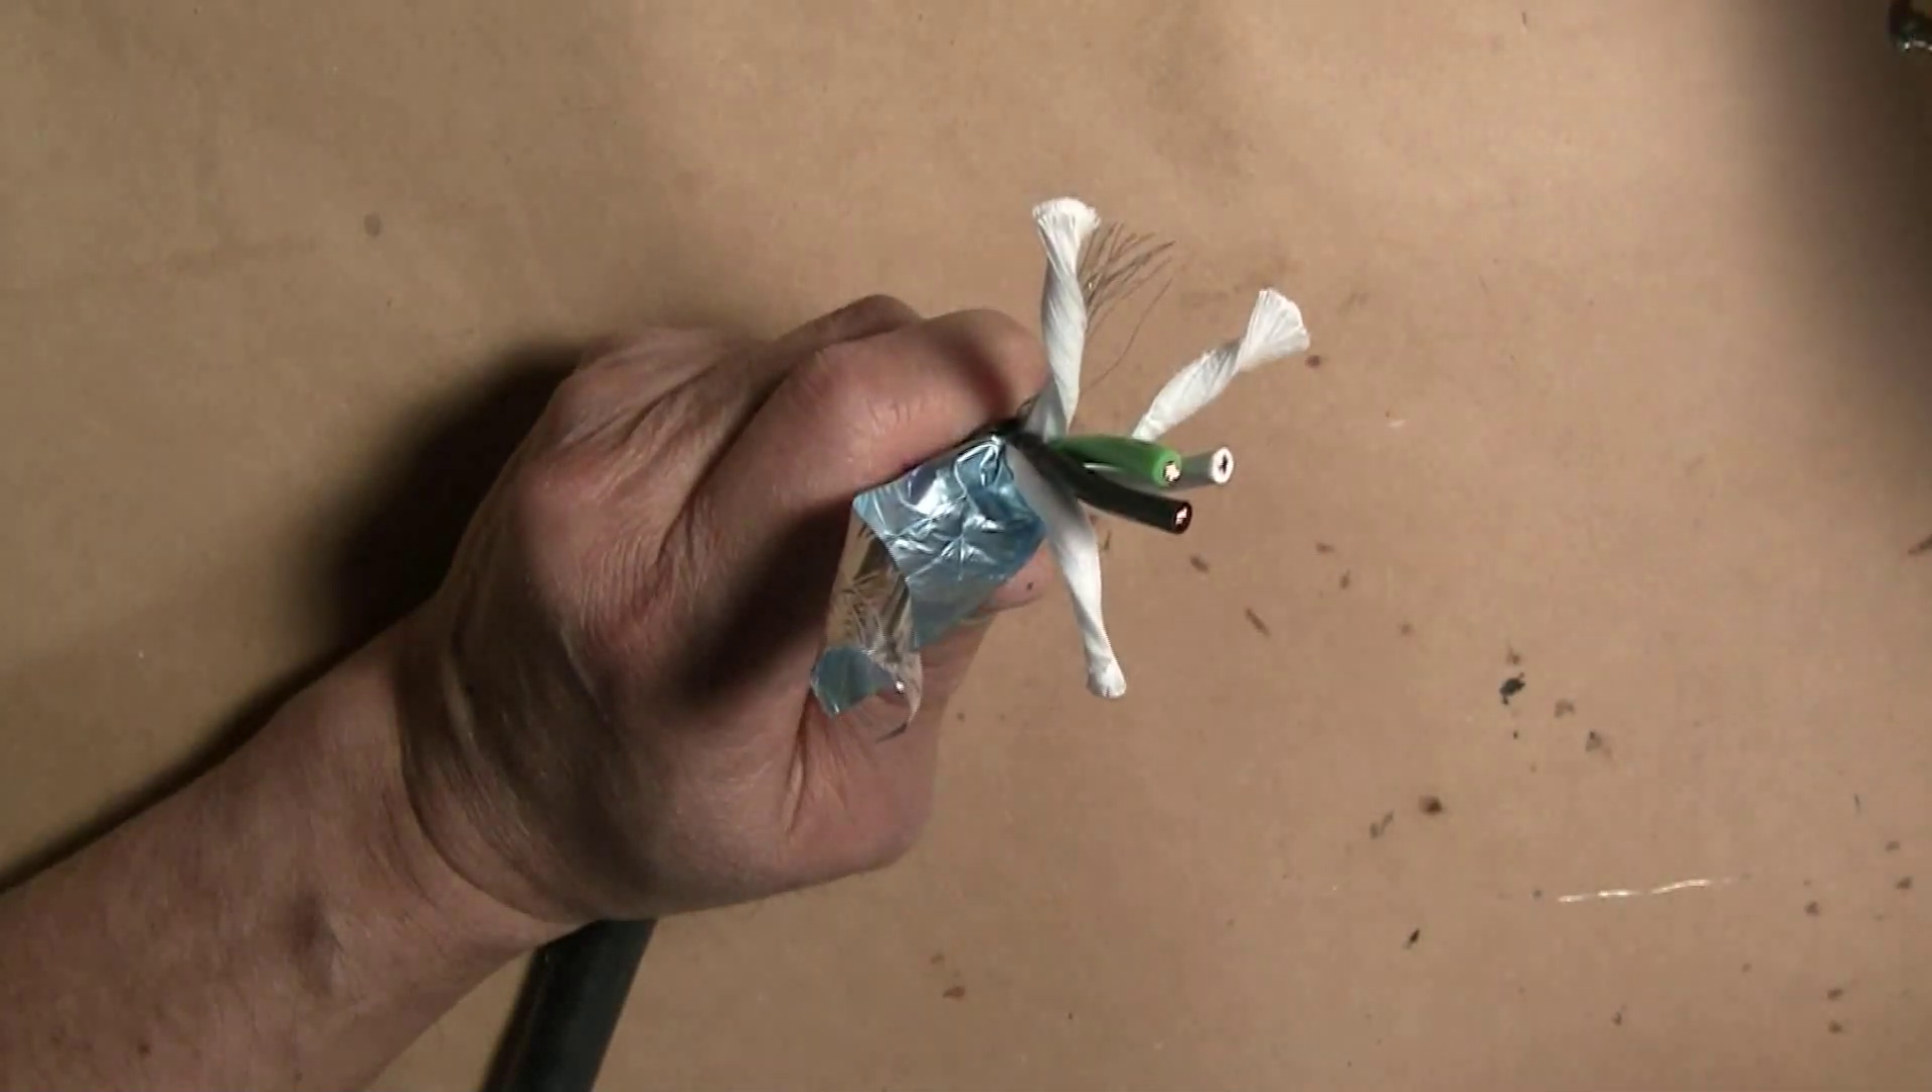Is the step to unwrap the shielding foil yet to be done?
No.